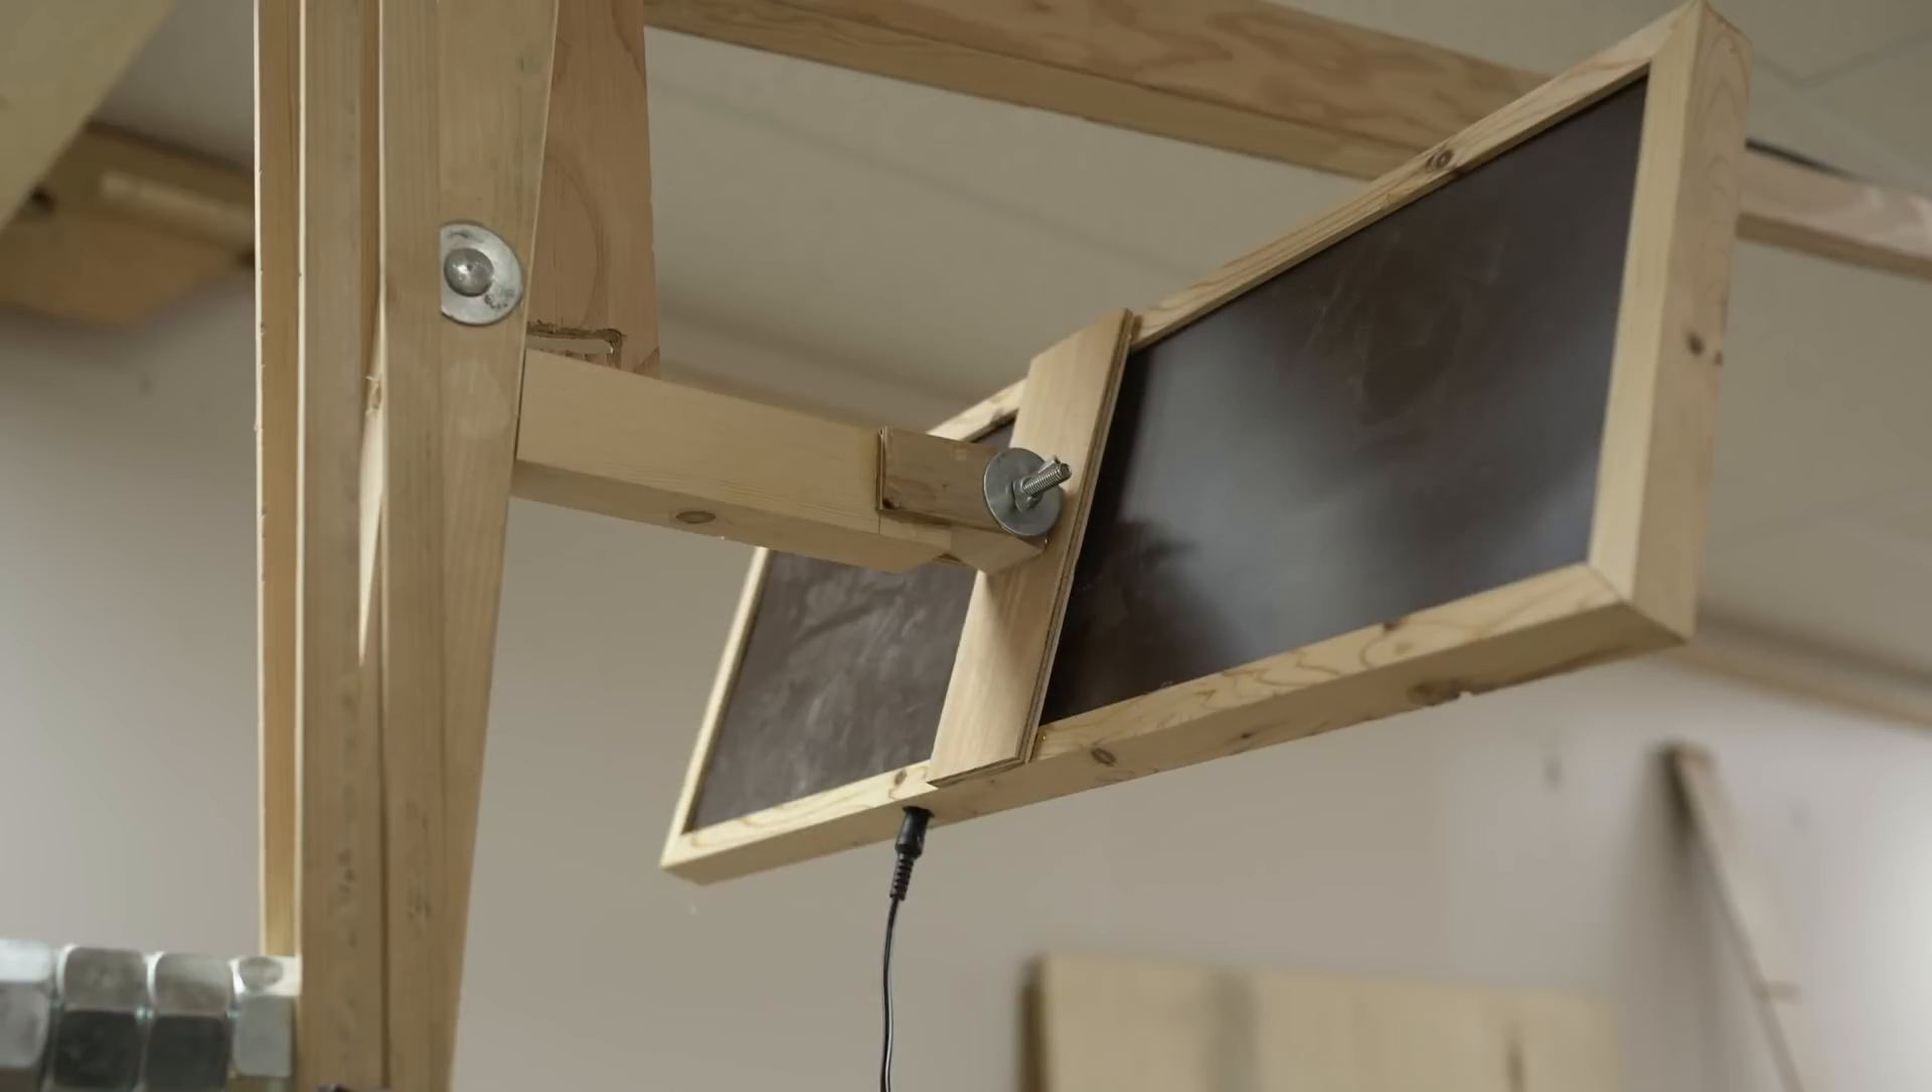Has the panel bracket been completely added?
Yes.